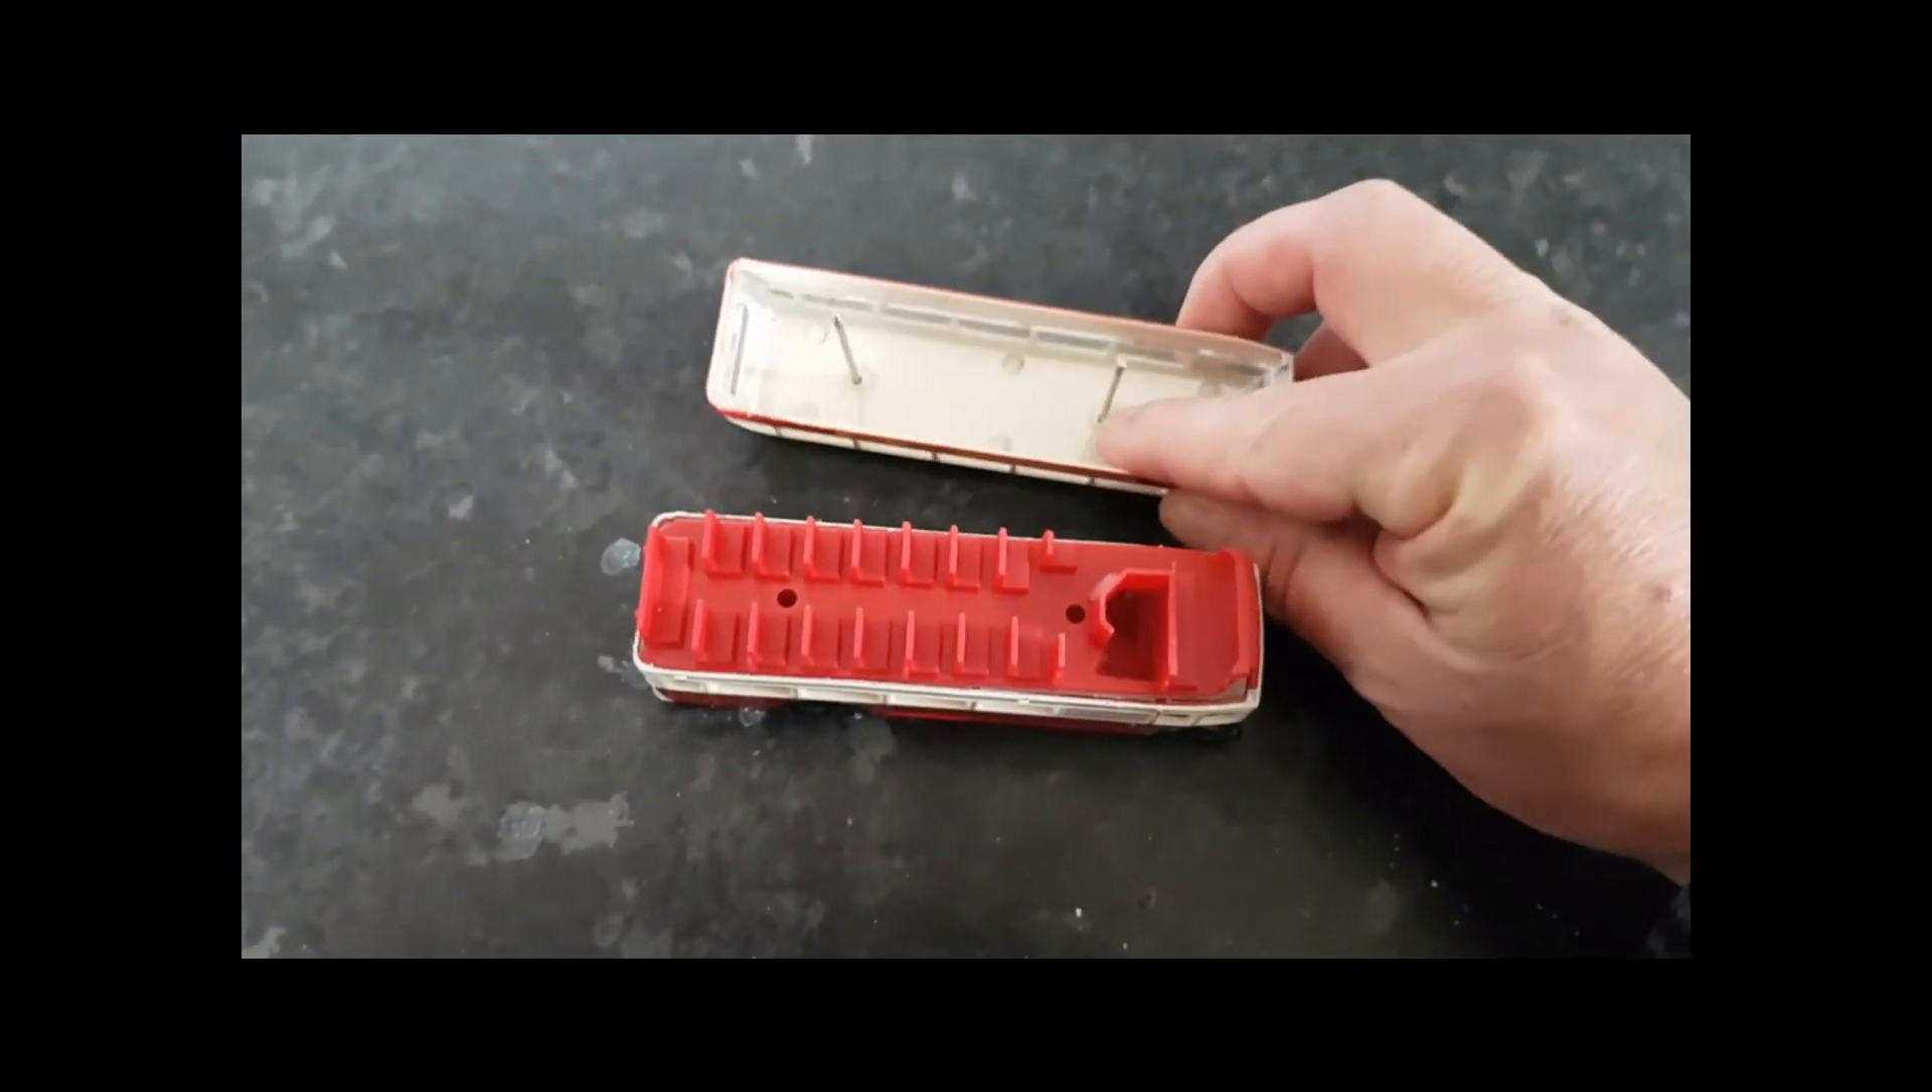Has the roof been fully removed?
Yes.